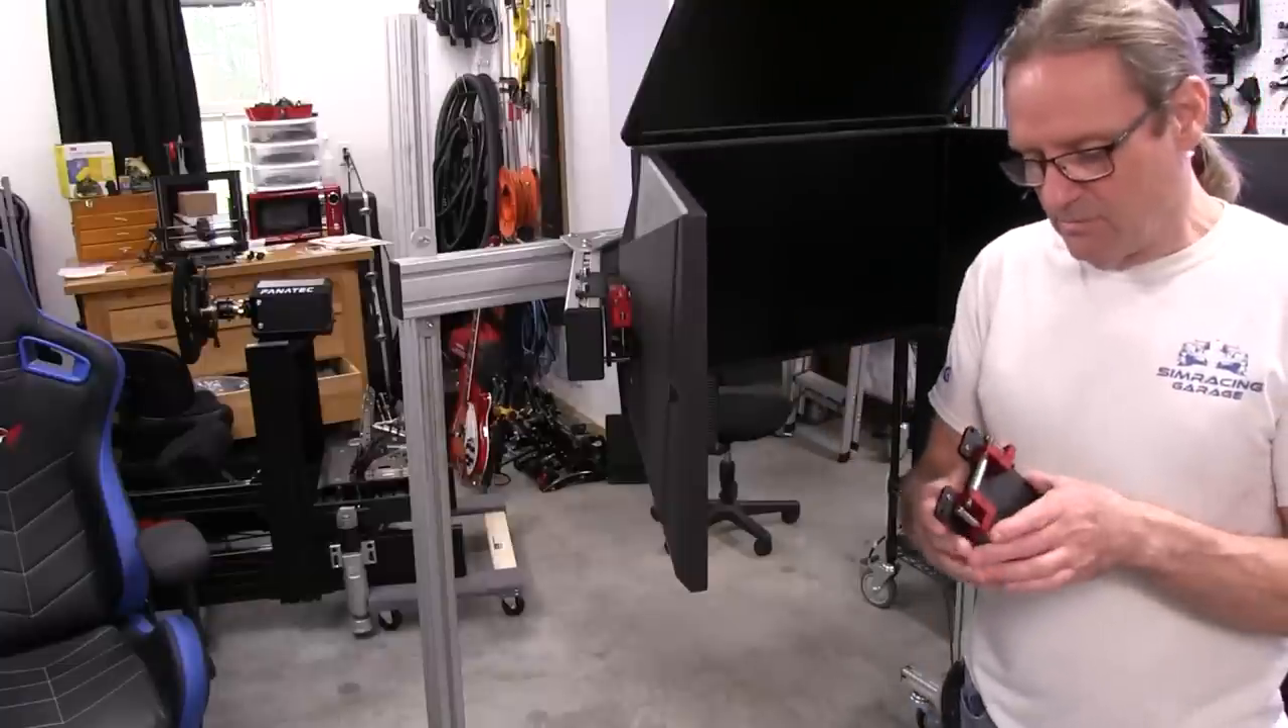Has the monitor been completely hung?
Yes.